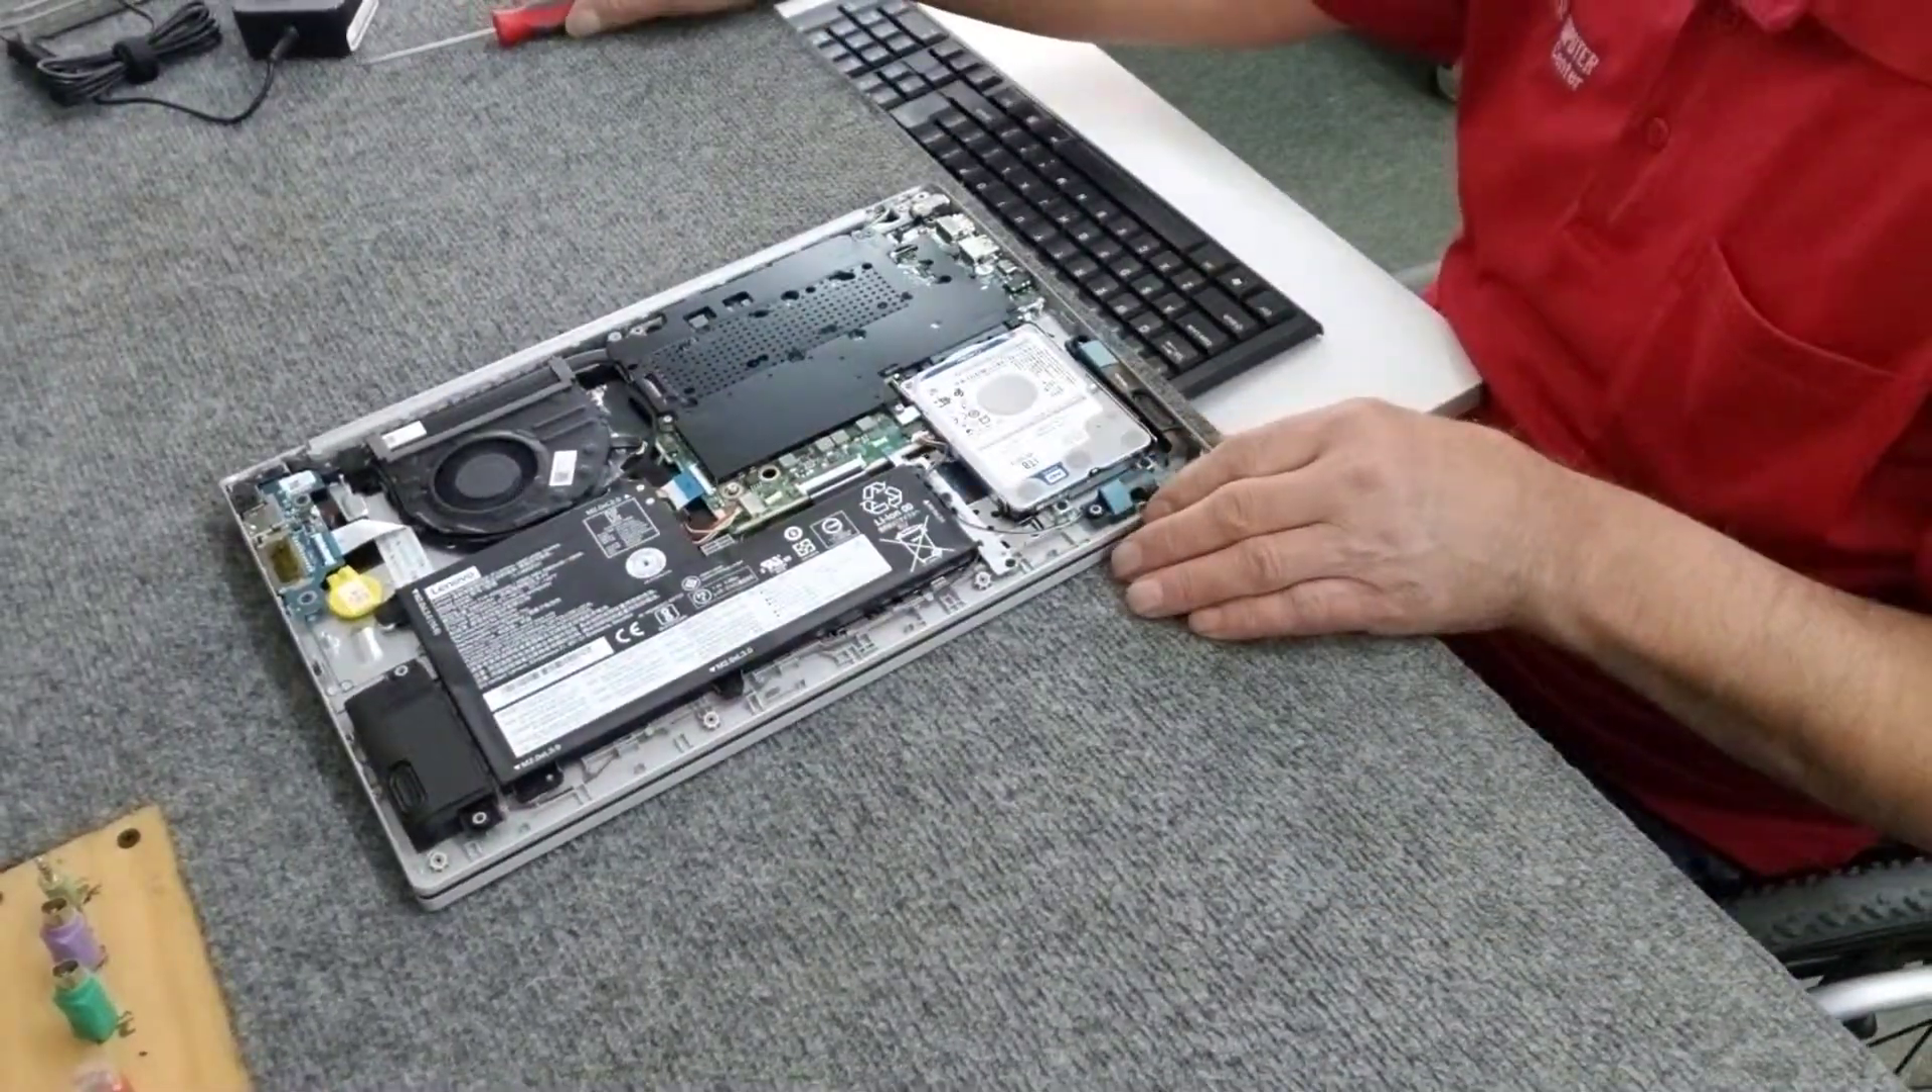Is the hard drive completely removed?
No.